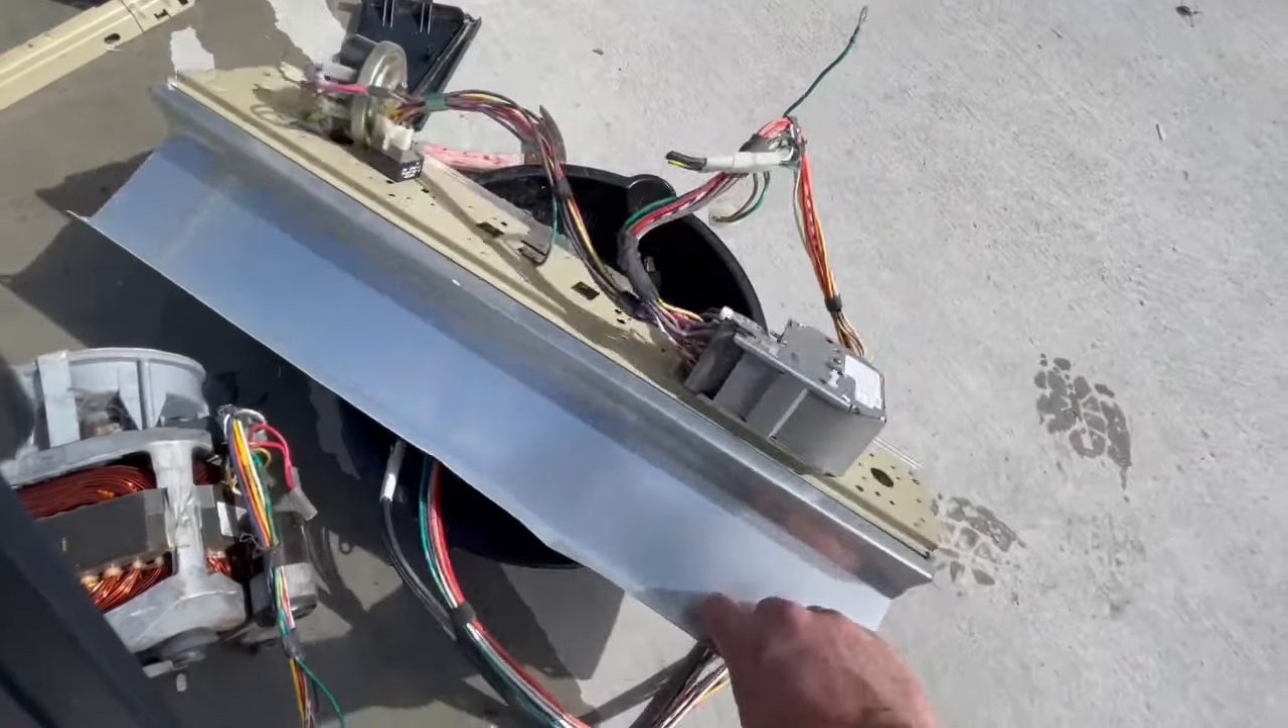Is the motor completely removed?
Yes.